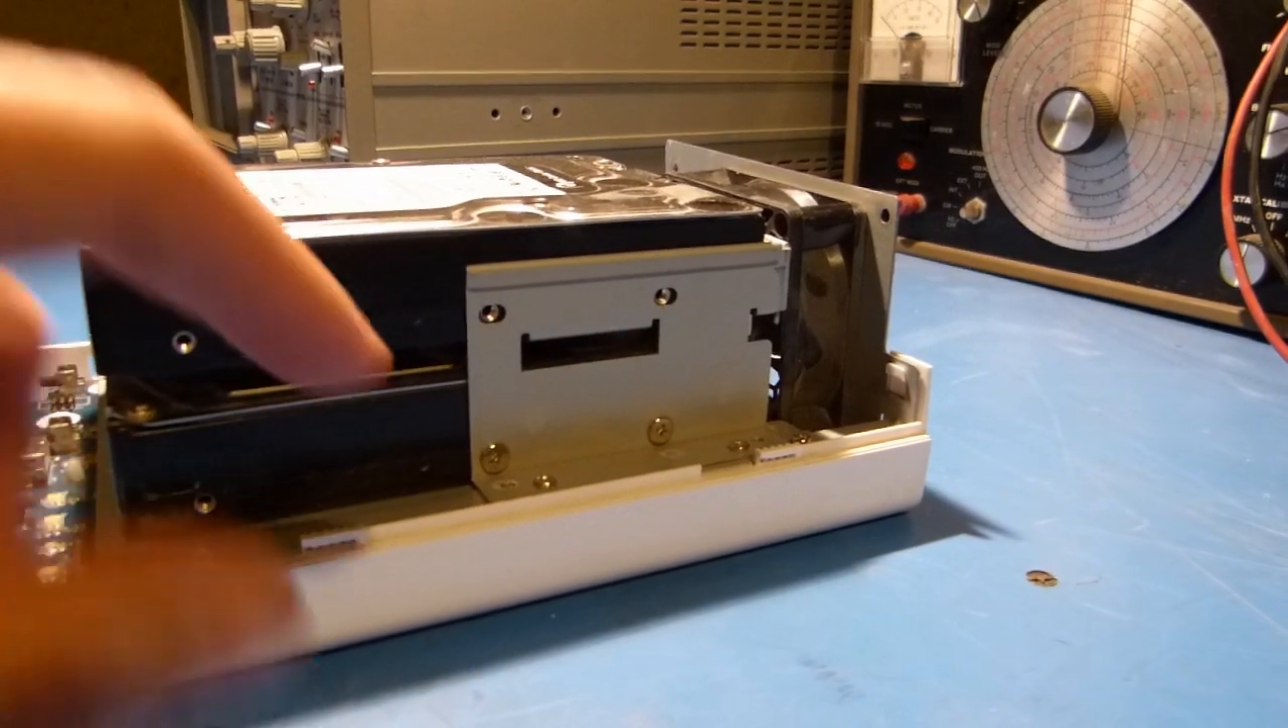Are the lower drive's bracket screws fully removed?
No.